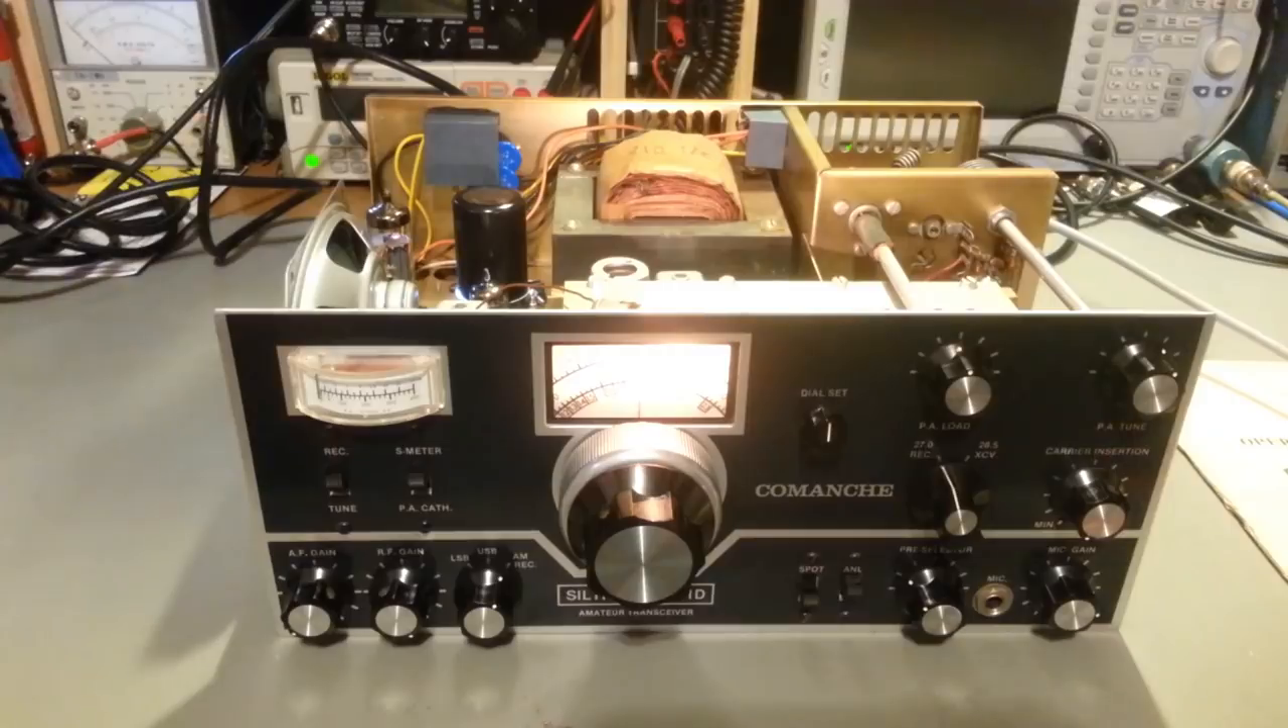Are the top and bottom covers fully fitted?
No.